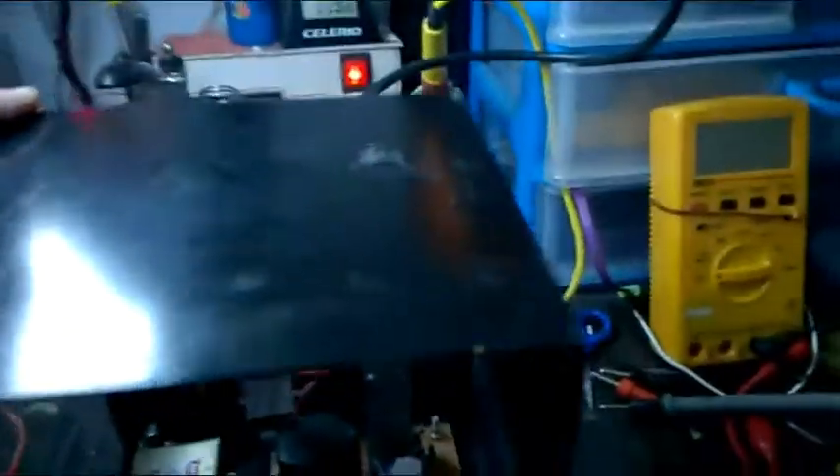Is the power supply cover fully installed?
No.